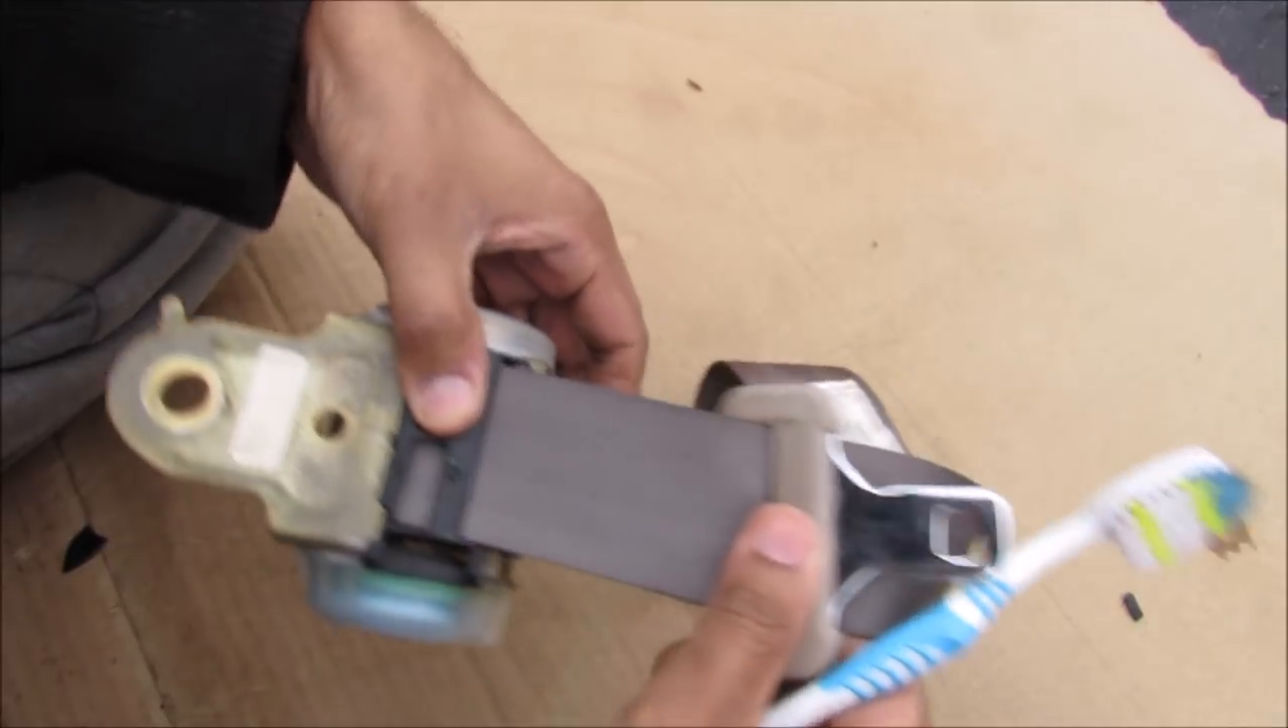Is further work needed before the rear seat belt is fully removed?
No.